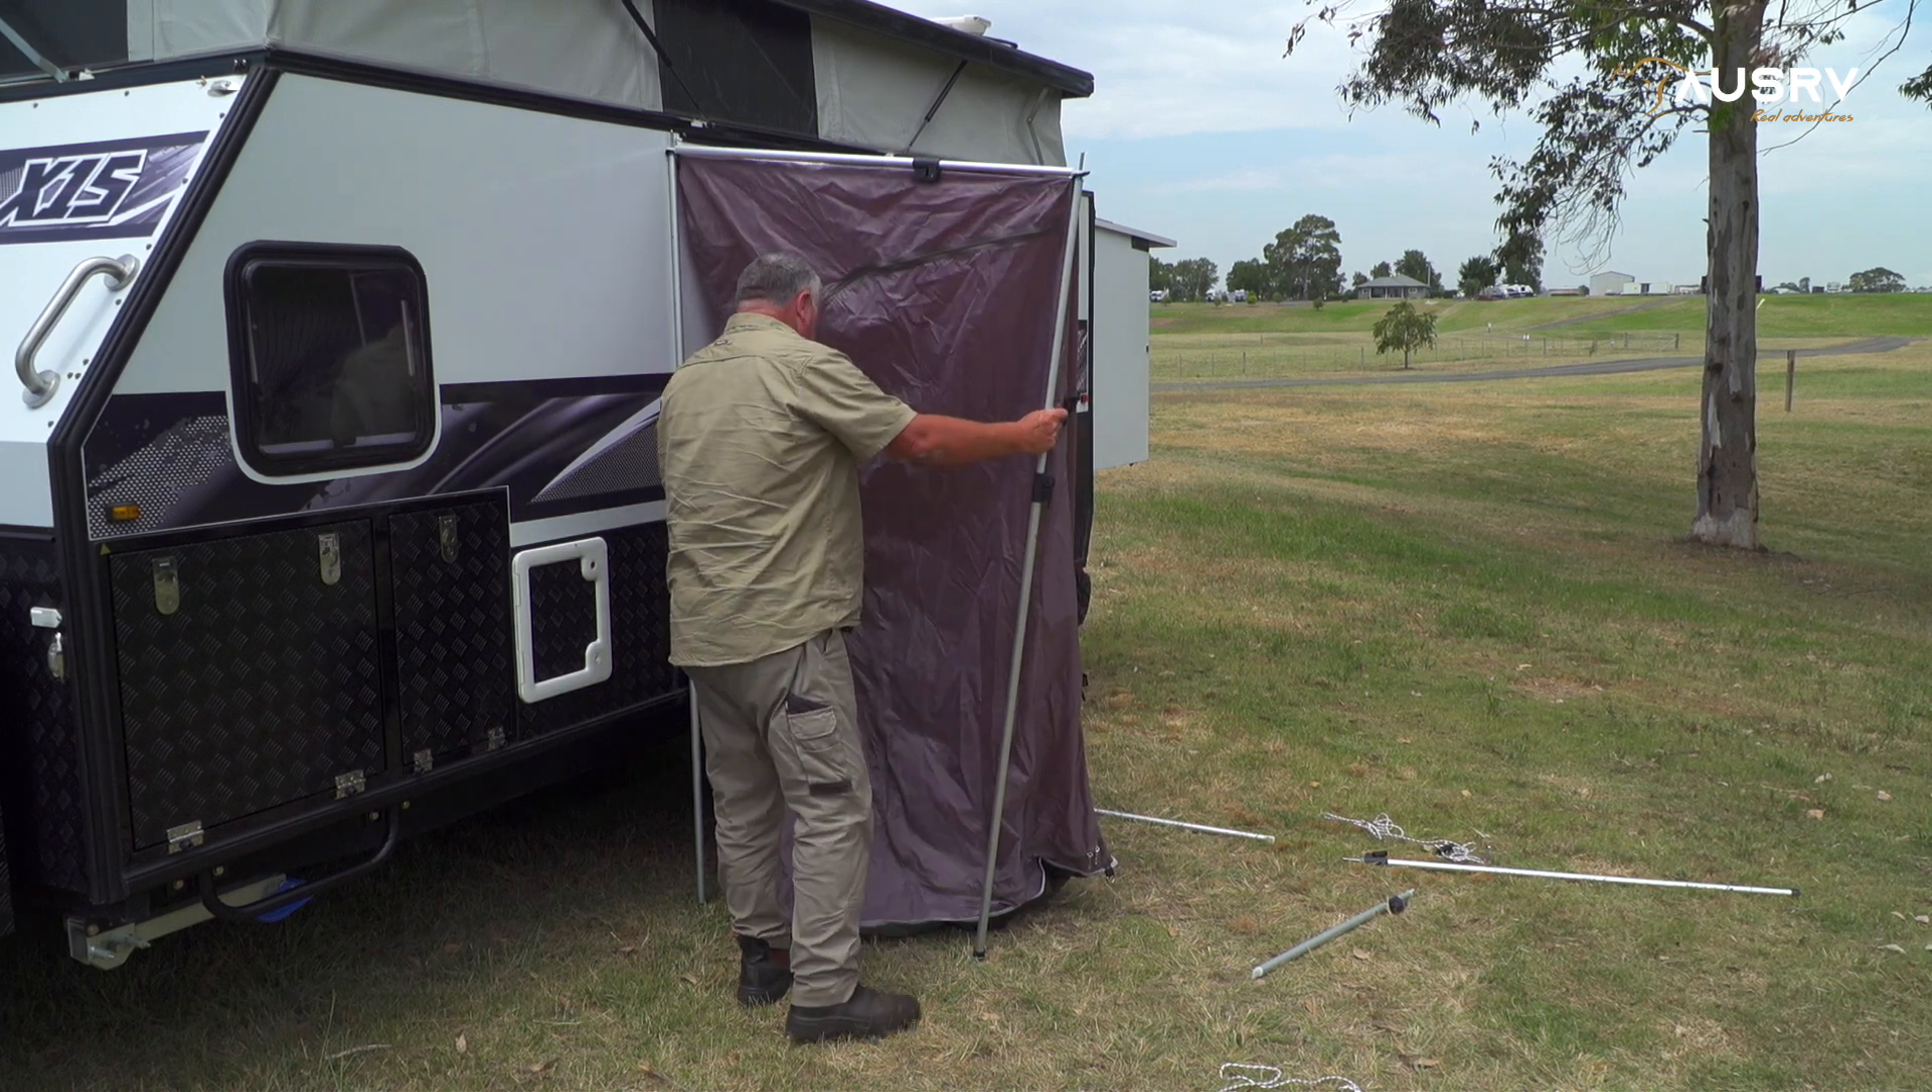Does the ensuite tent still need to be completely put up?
Yes.